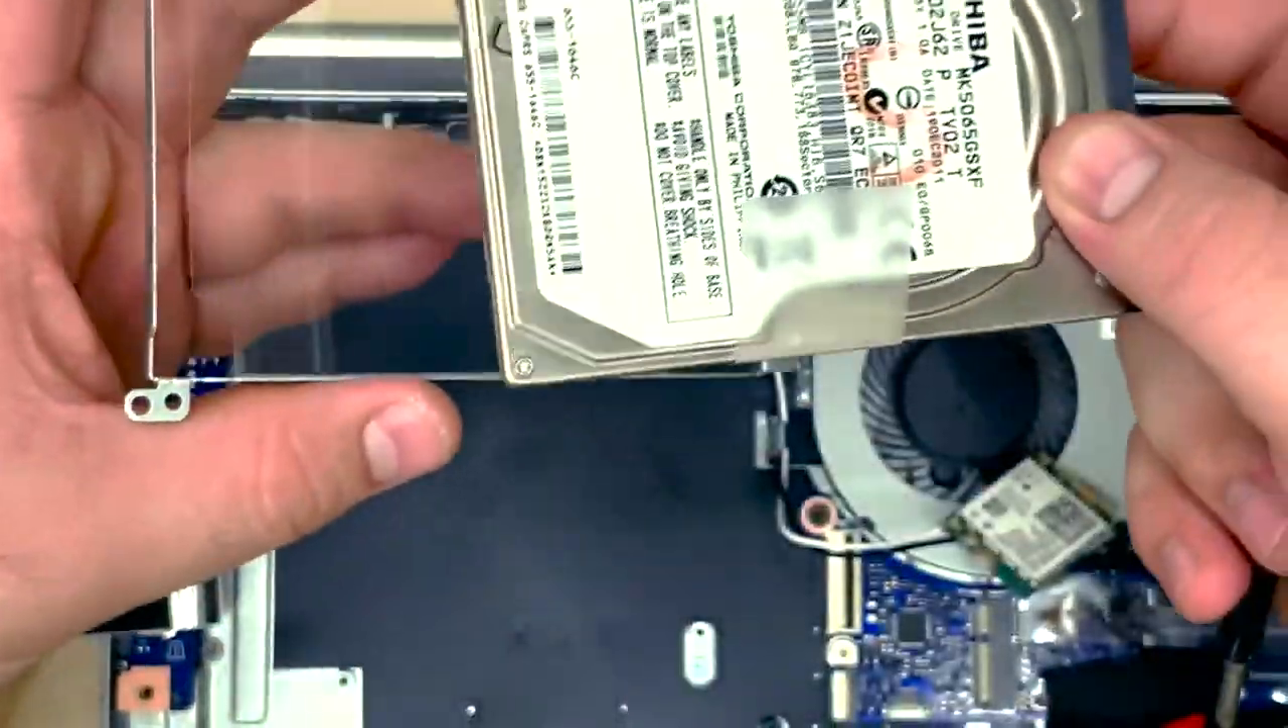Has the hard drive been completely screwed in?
No.